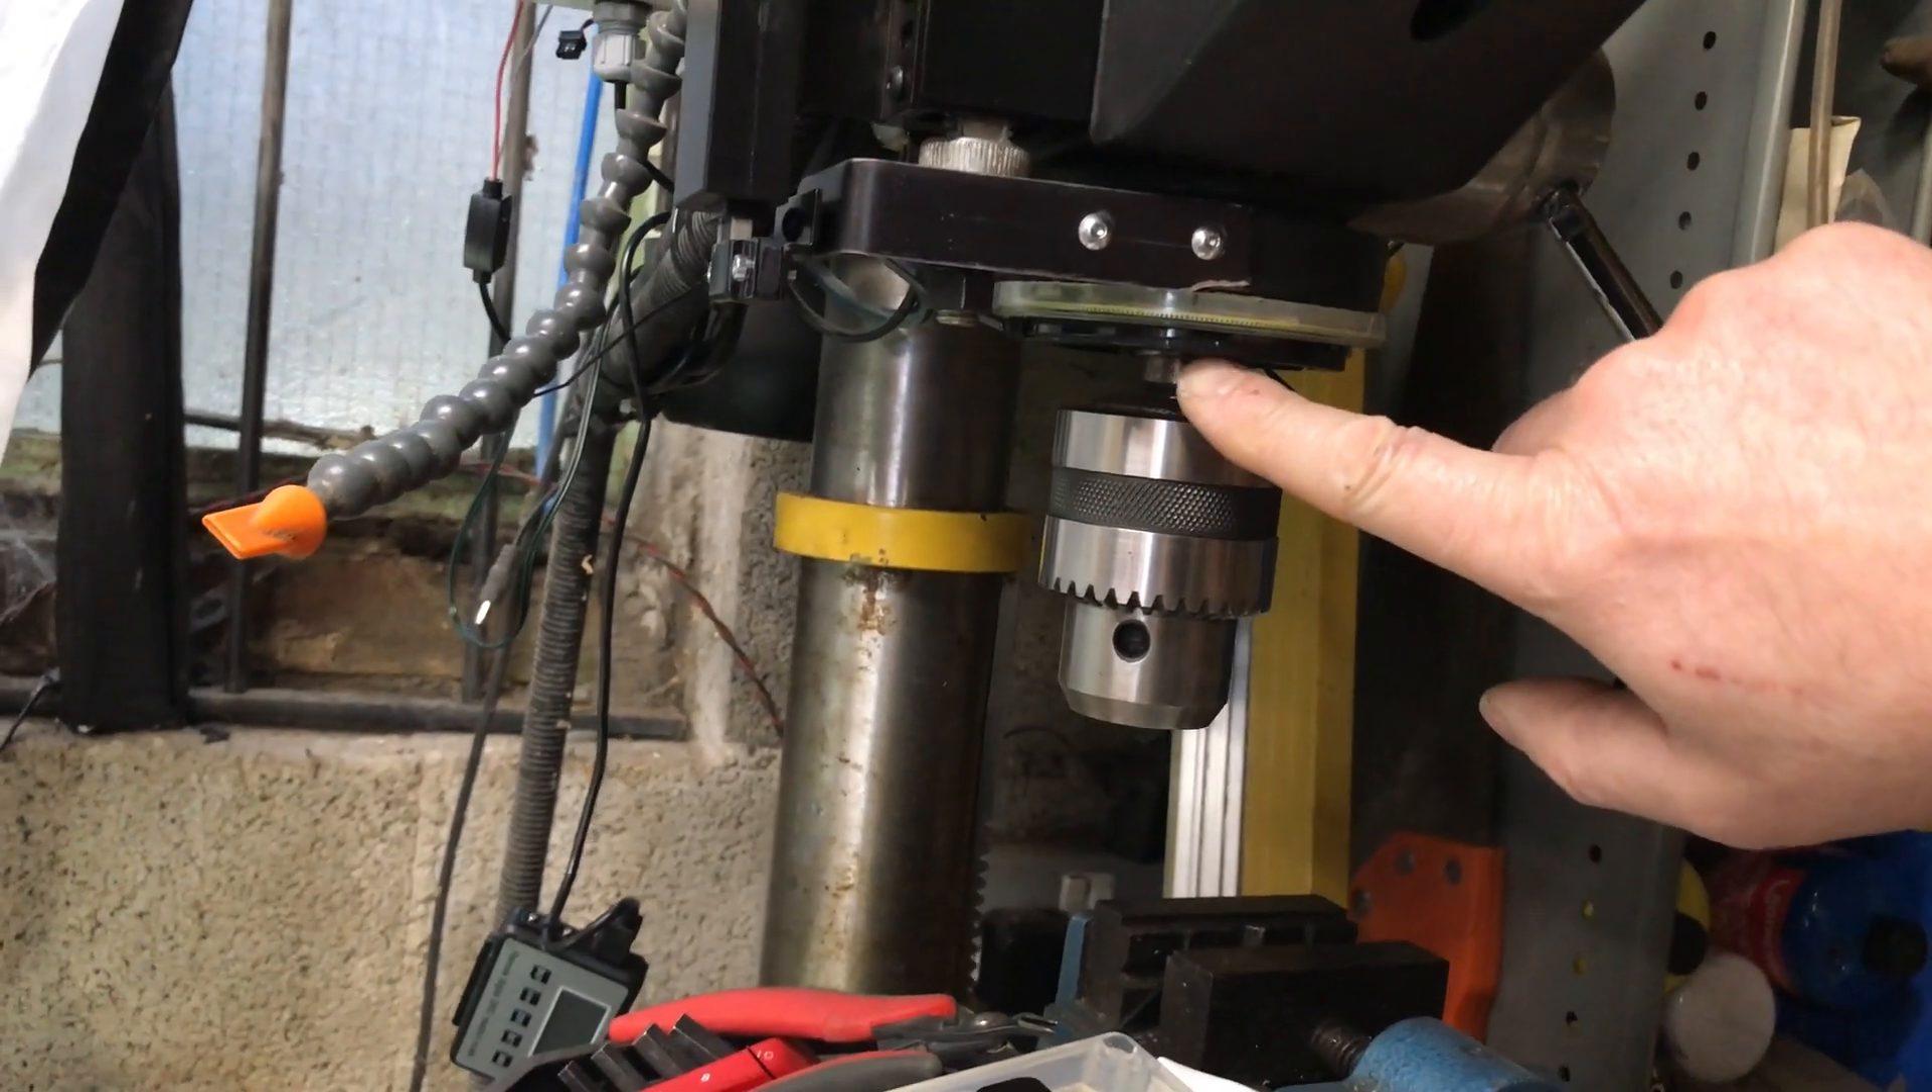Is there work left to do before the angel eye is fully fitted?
No.